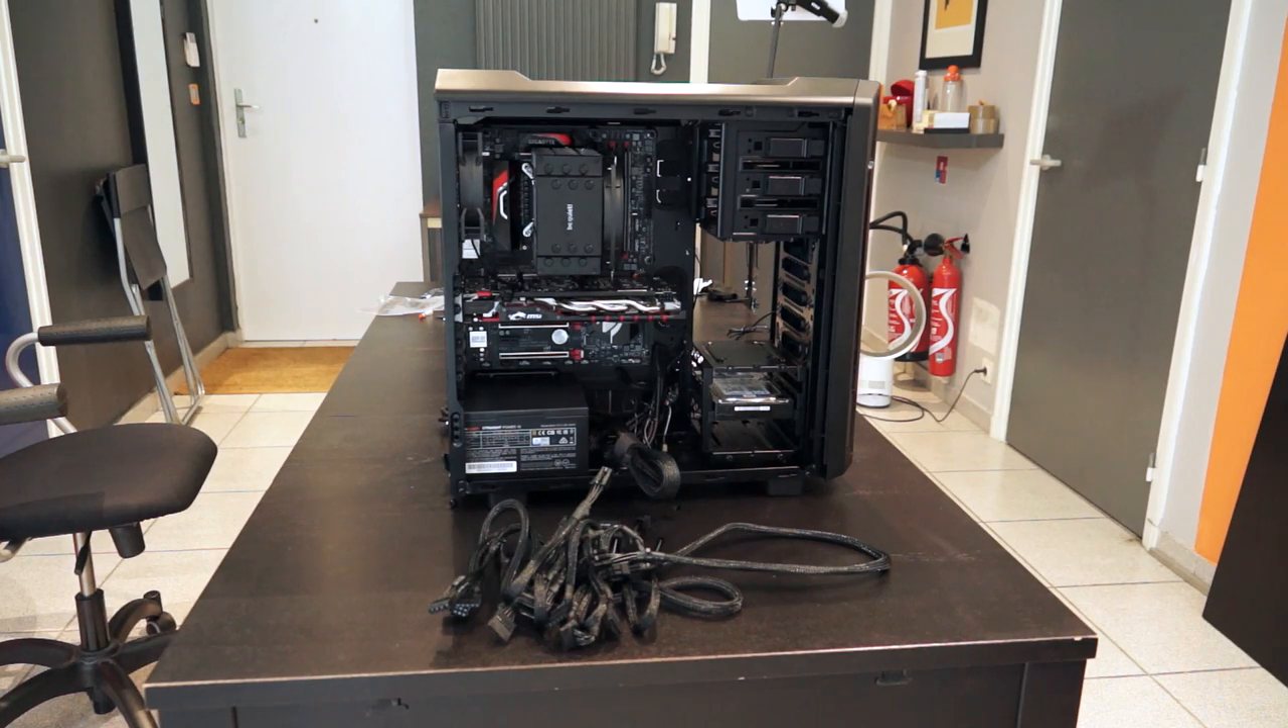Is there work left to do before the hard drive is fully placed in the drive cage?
No.